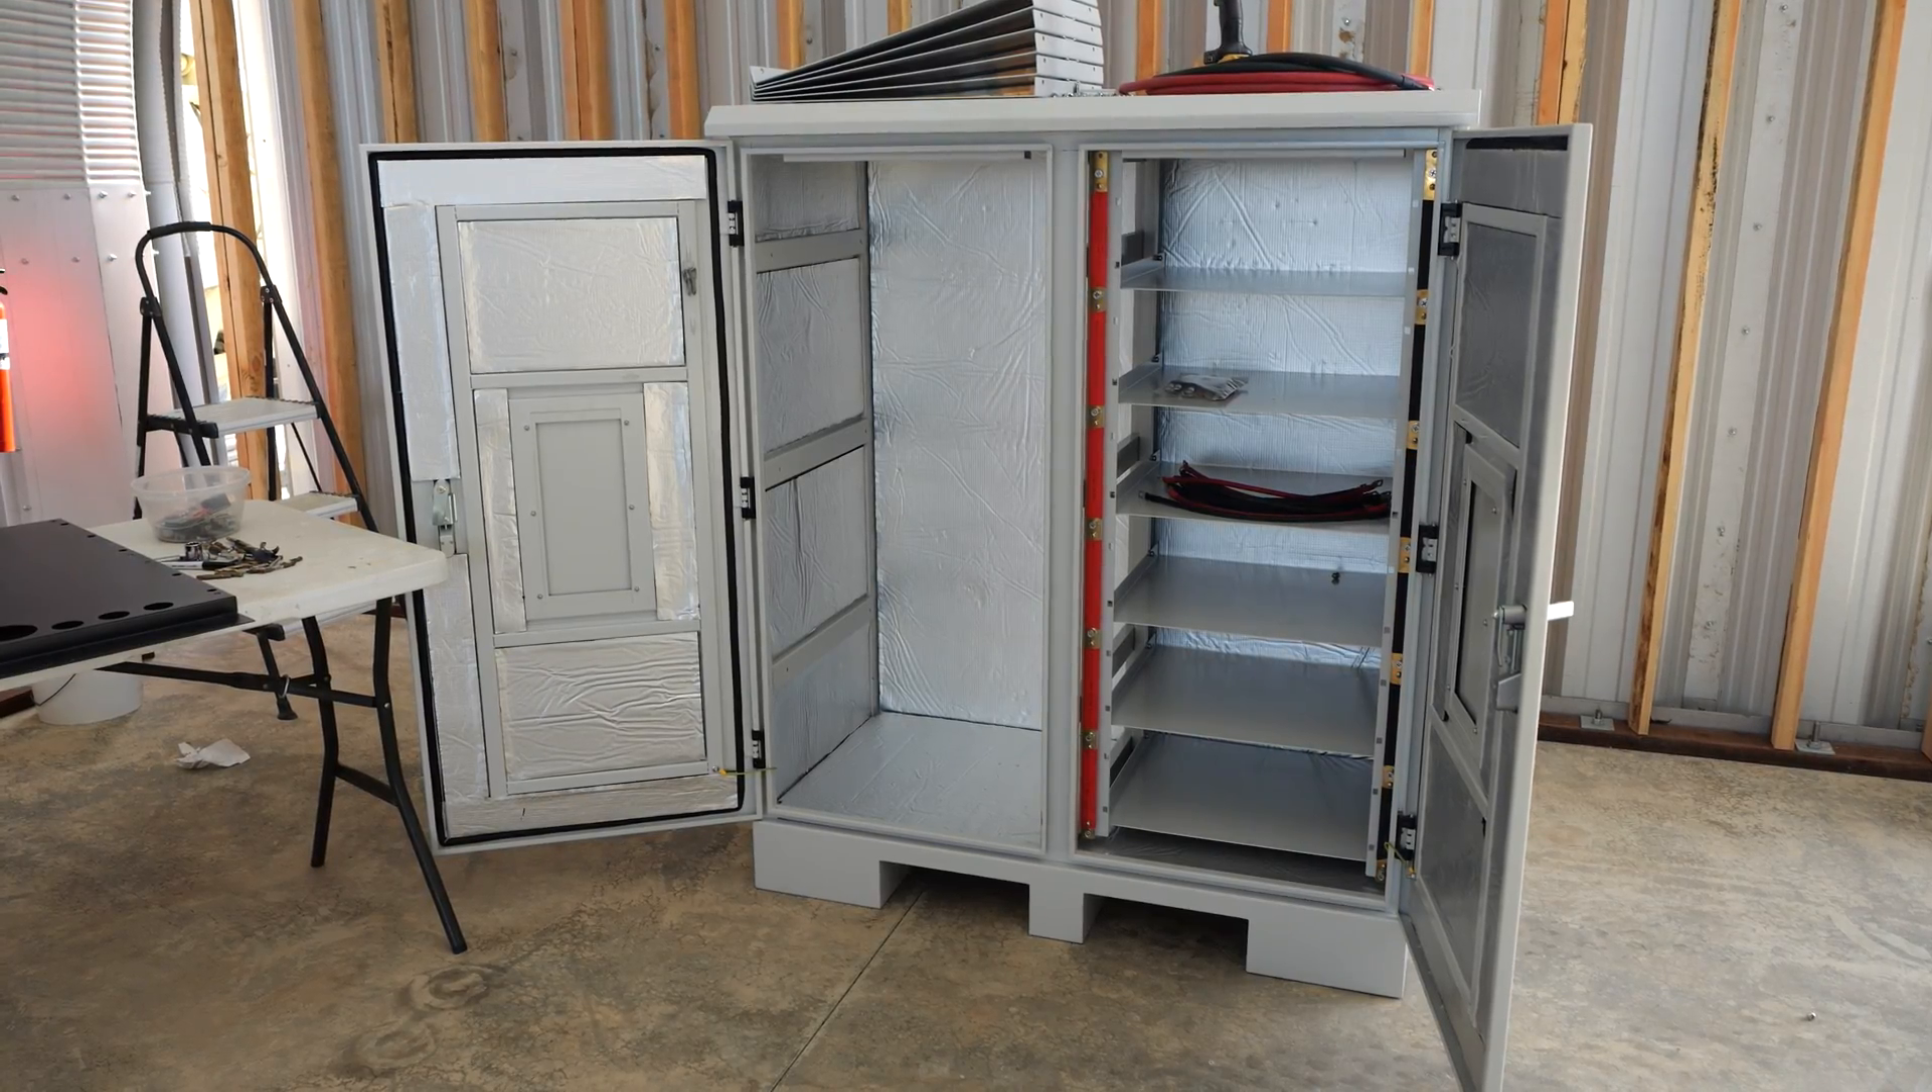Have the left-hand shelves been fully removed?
Yes.